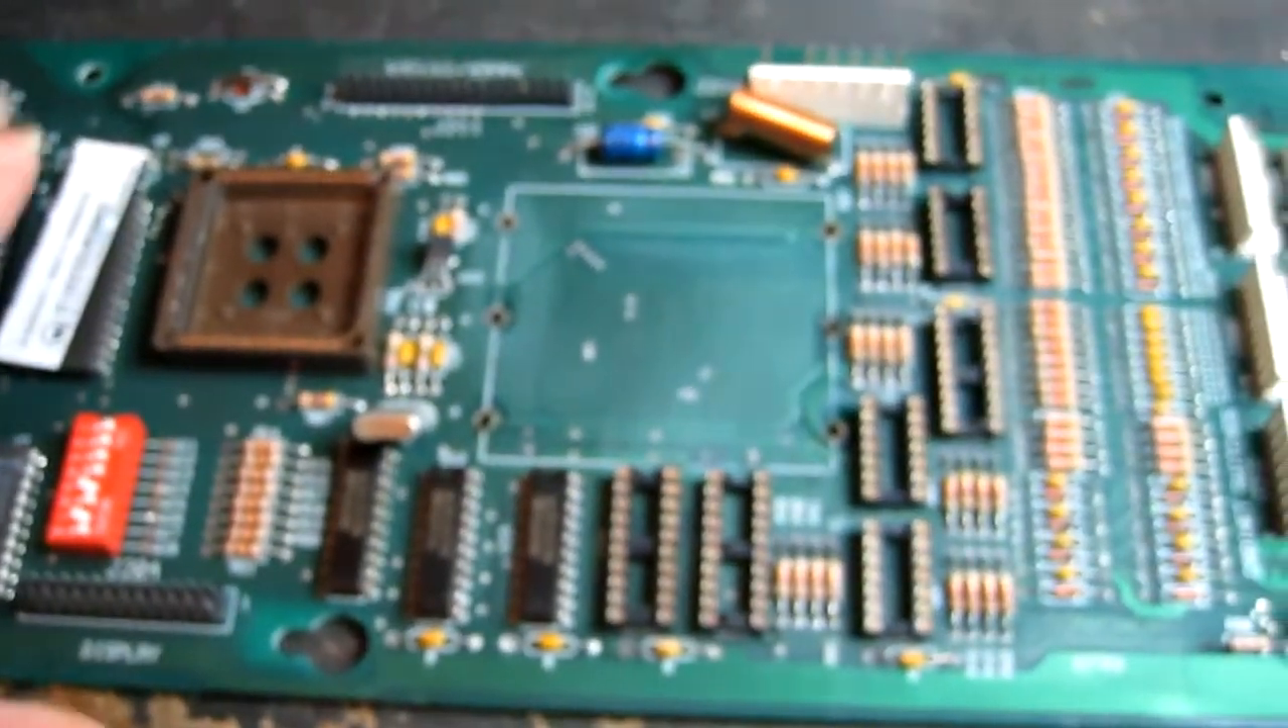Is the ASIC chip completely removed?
Yes.